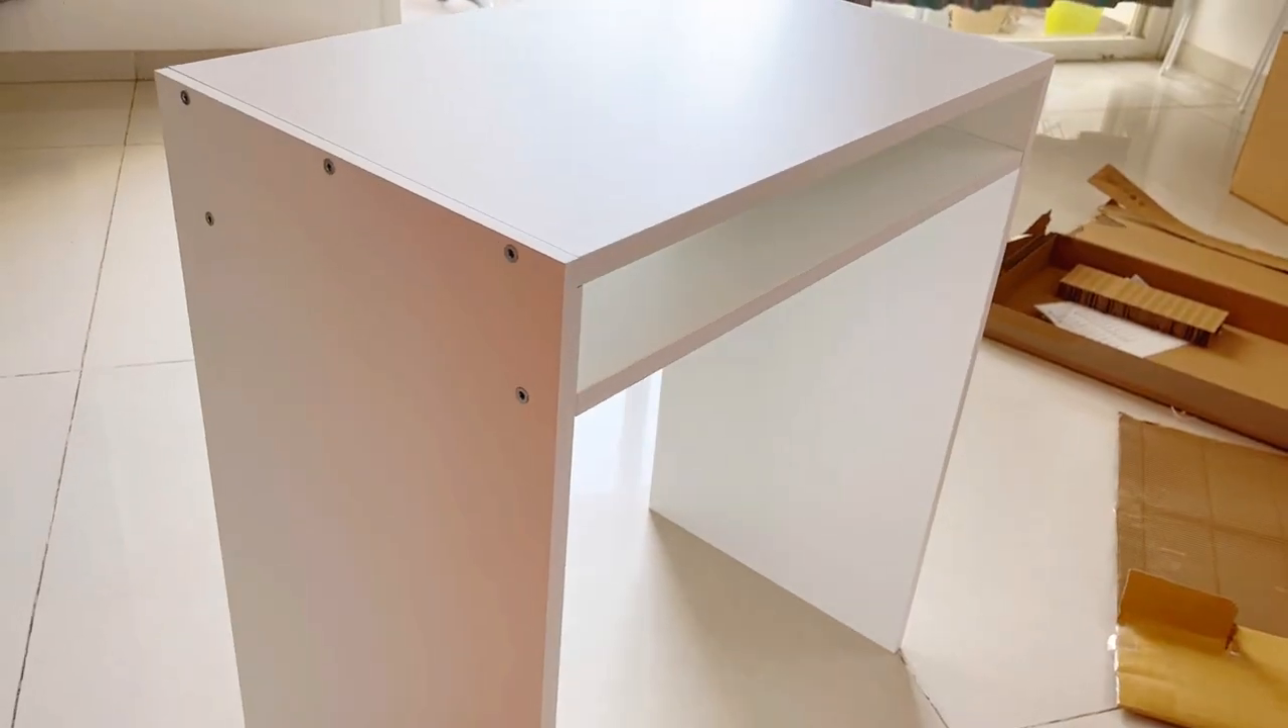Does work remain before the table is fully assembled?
No.